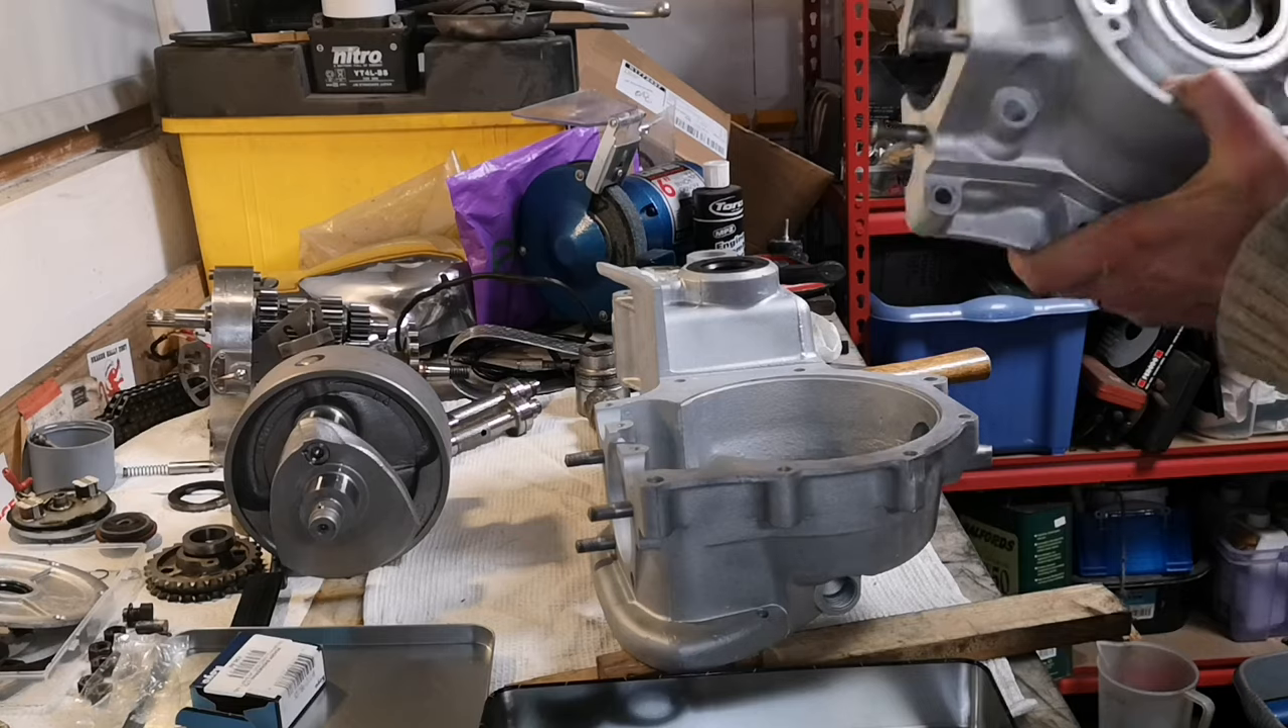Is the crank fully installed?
No.